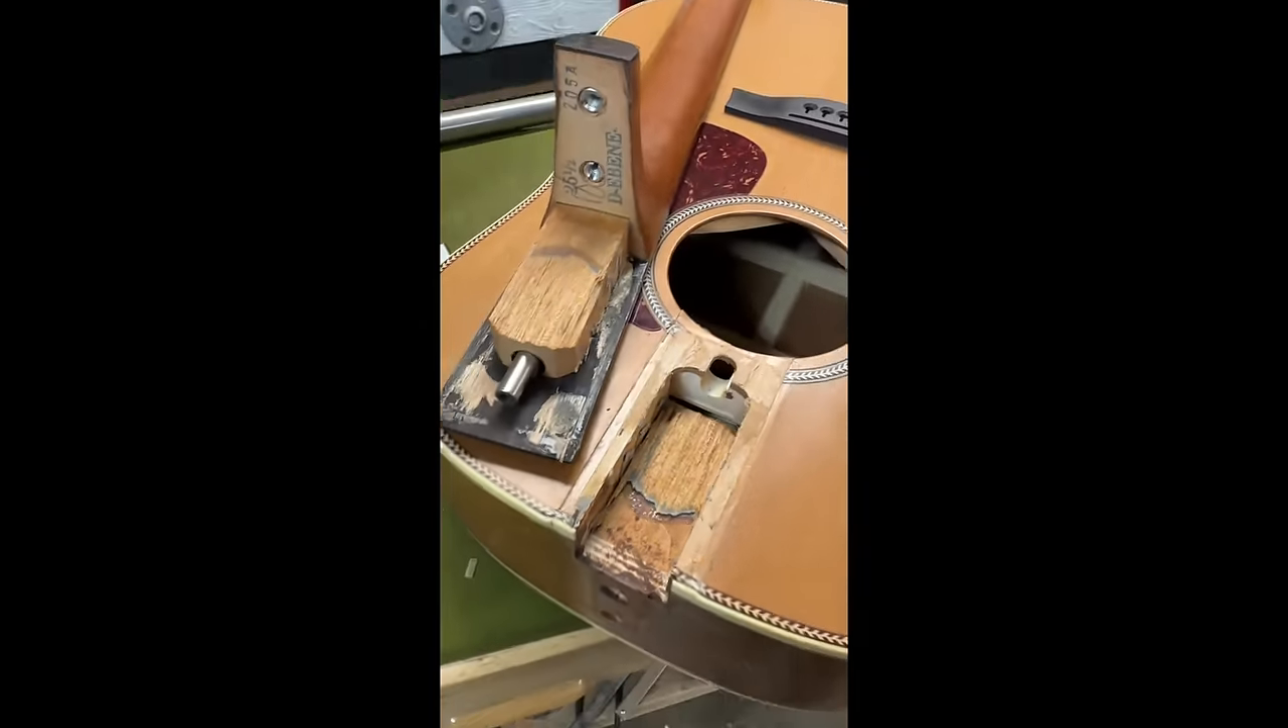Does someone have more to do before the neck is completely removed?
No.